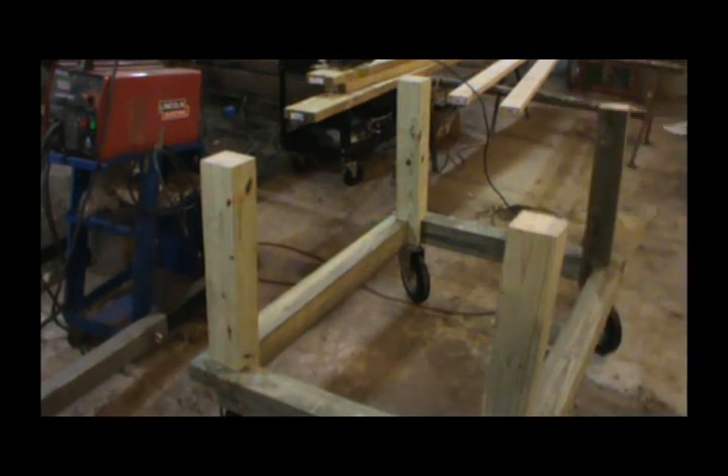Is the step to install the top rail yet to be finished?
Yes.